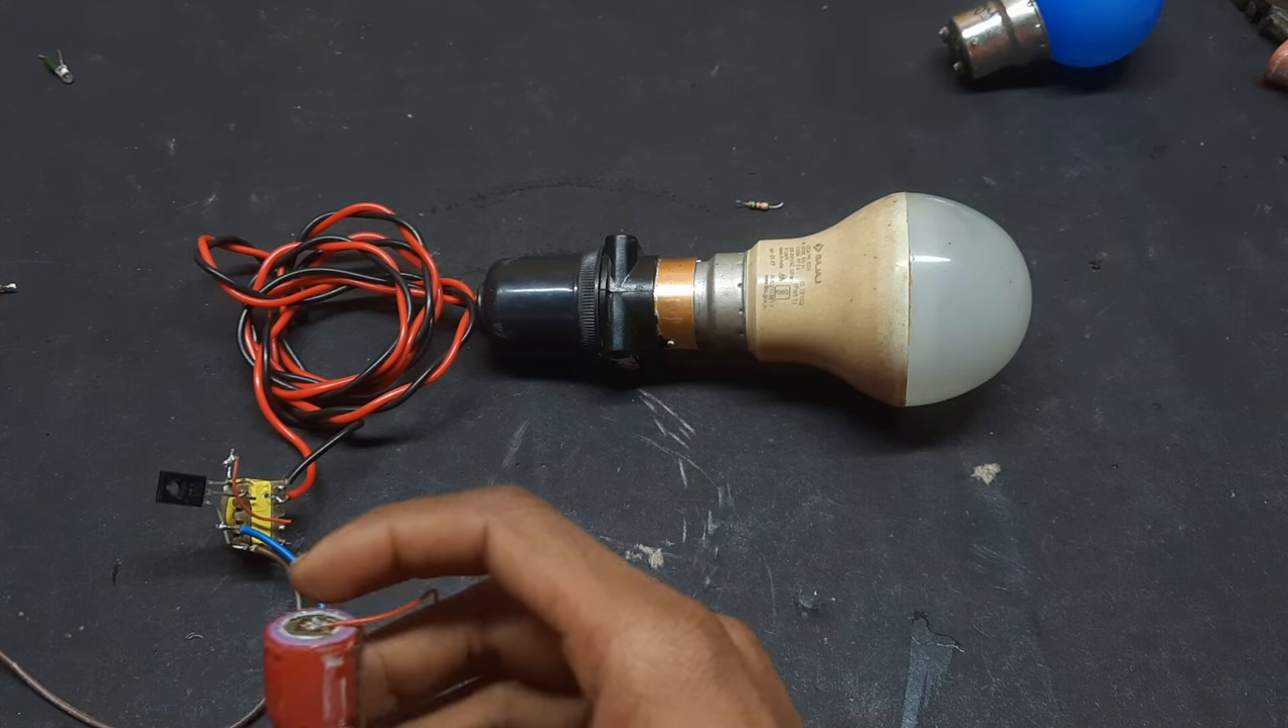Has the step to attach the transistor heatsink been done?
No.